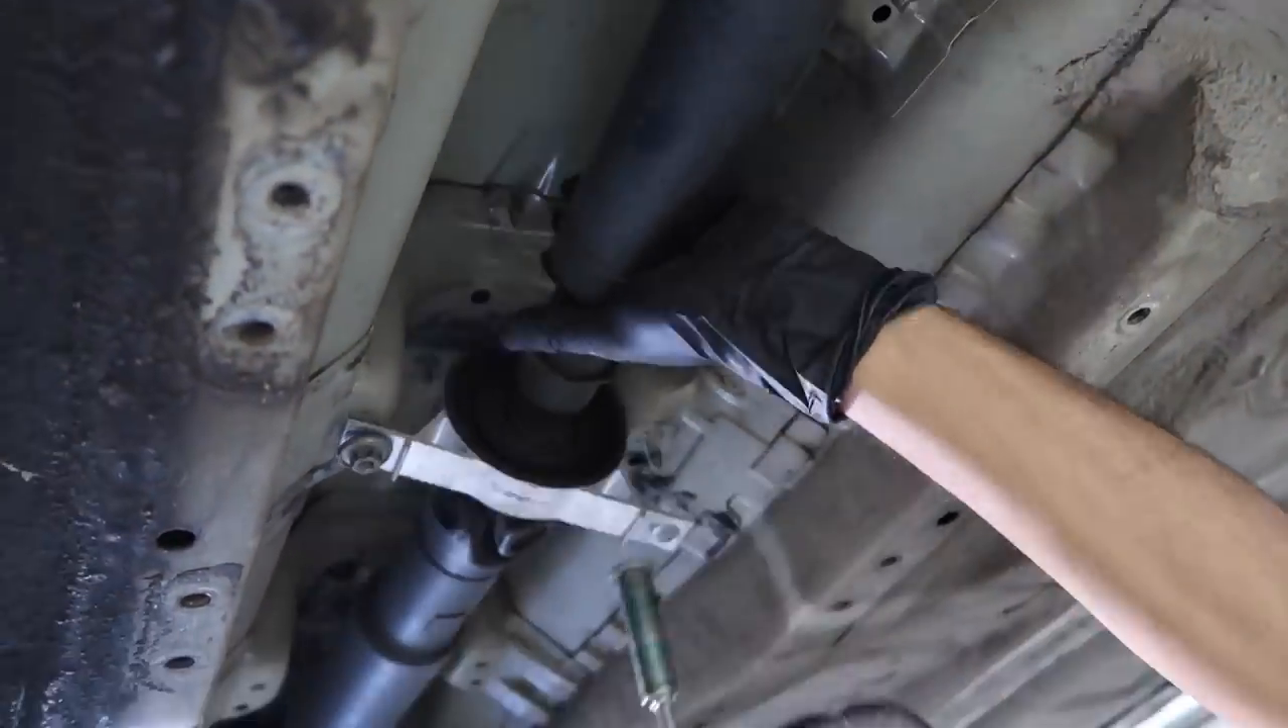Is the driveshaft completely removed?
No.